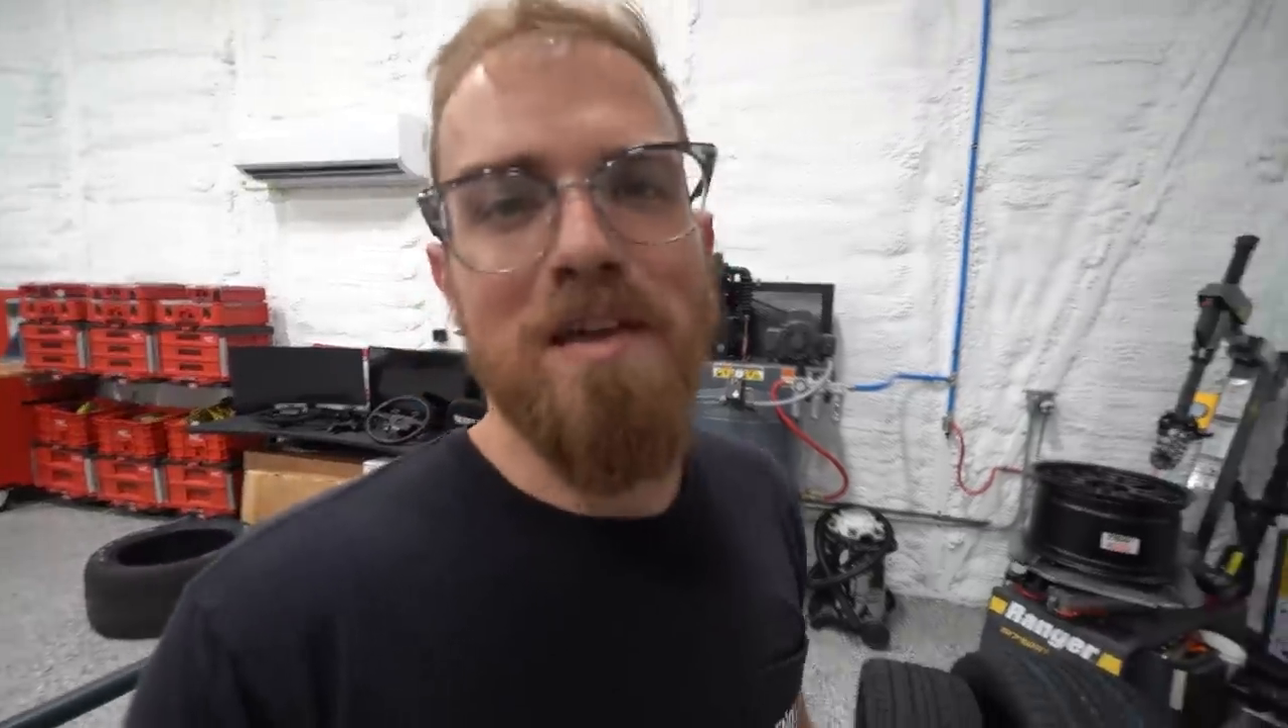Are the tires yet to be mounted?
Yes.